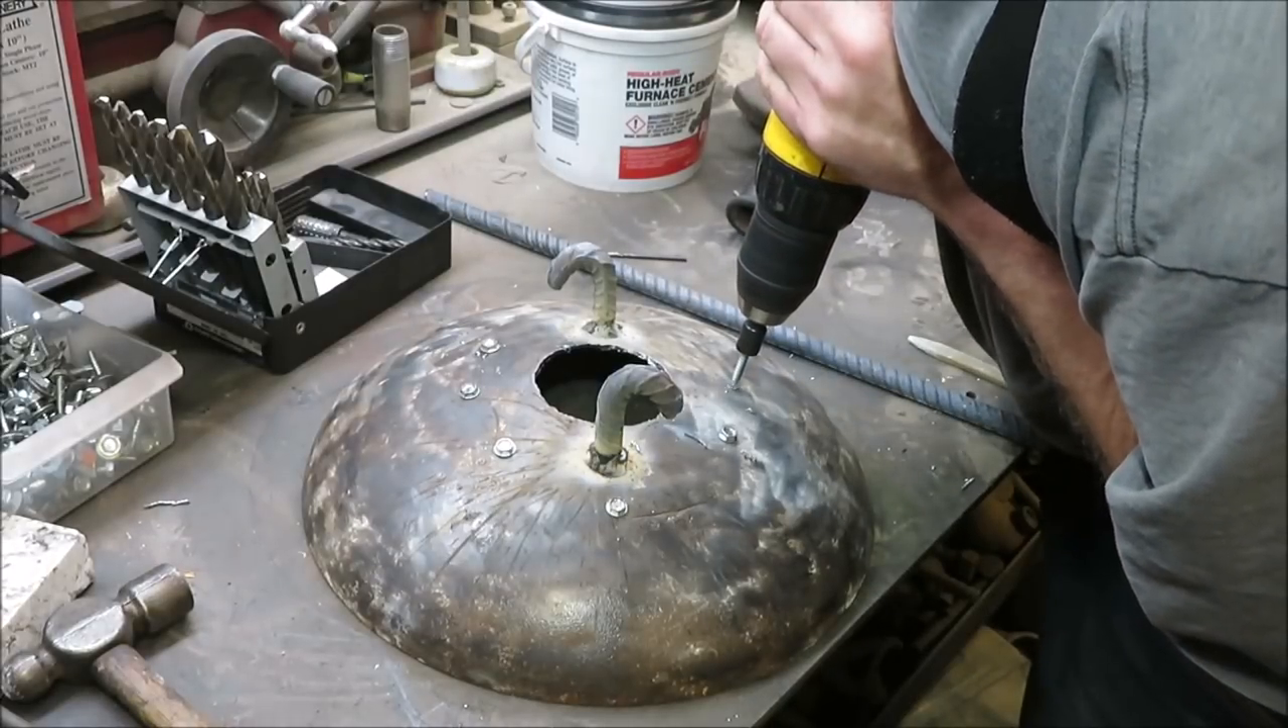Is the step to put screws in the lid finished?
No.